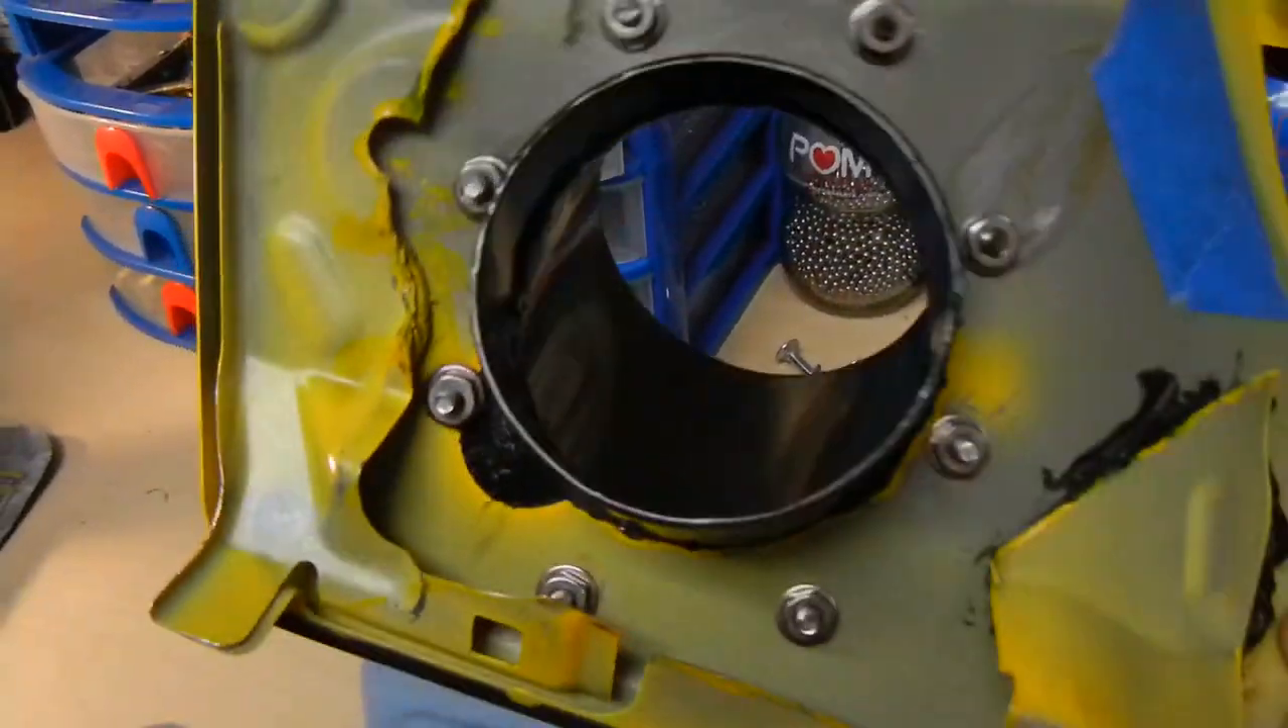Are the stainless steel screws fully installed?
Yes.